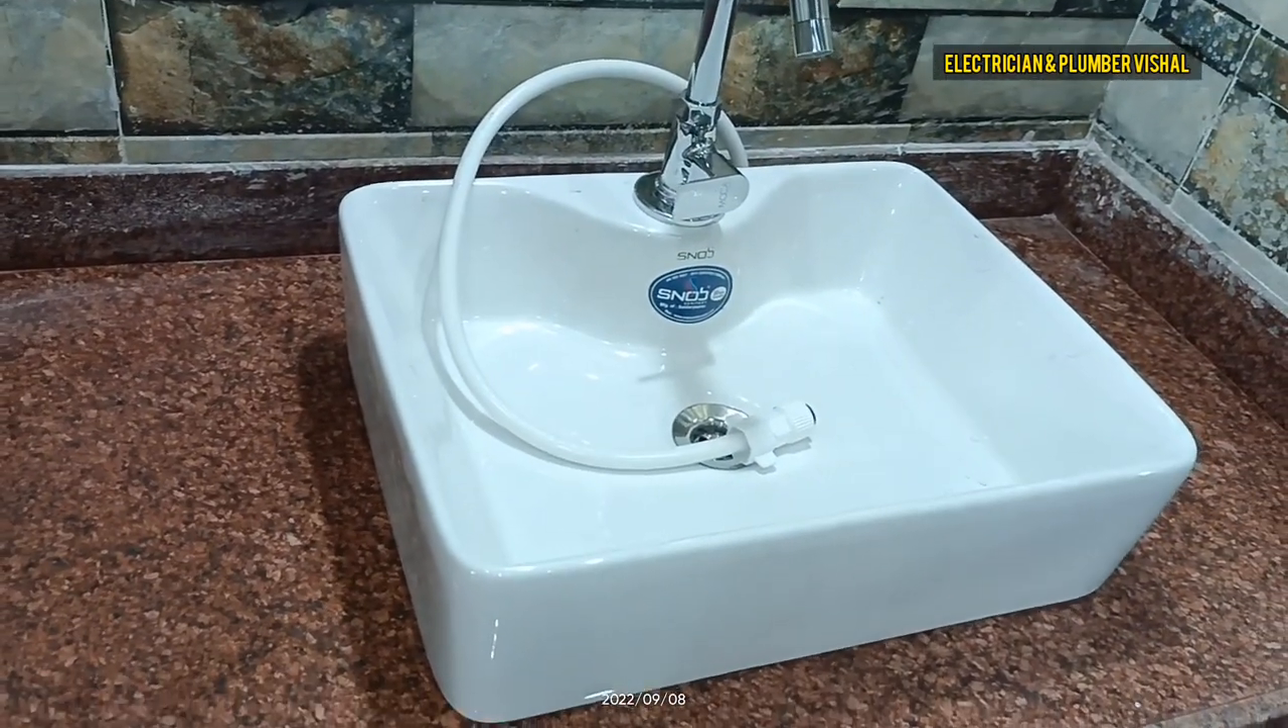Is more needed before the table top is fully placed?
No.